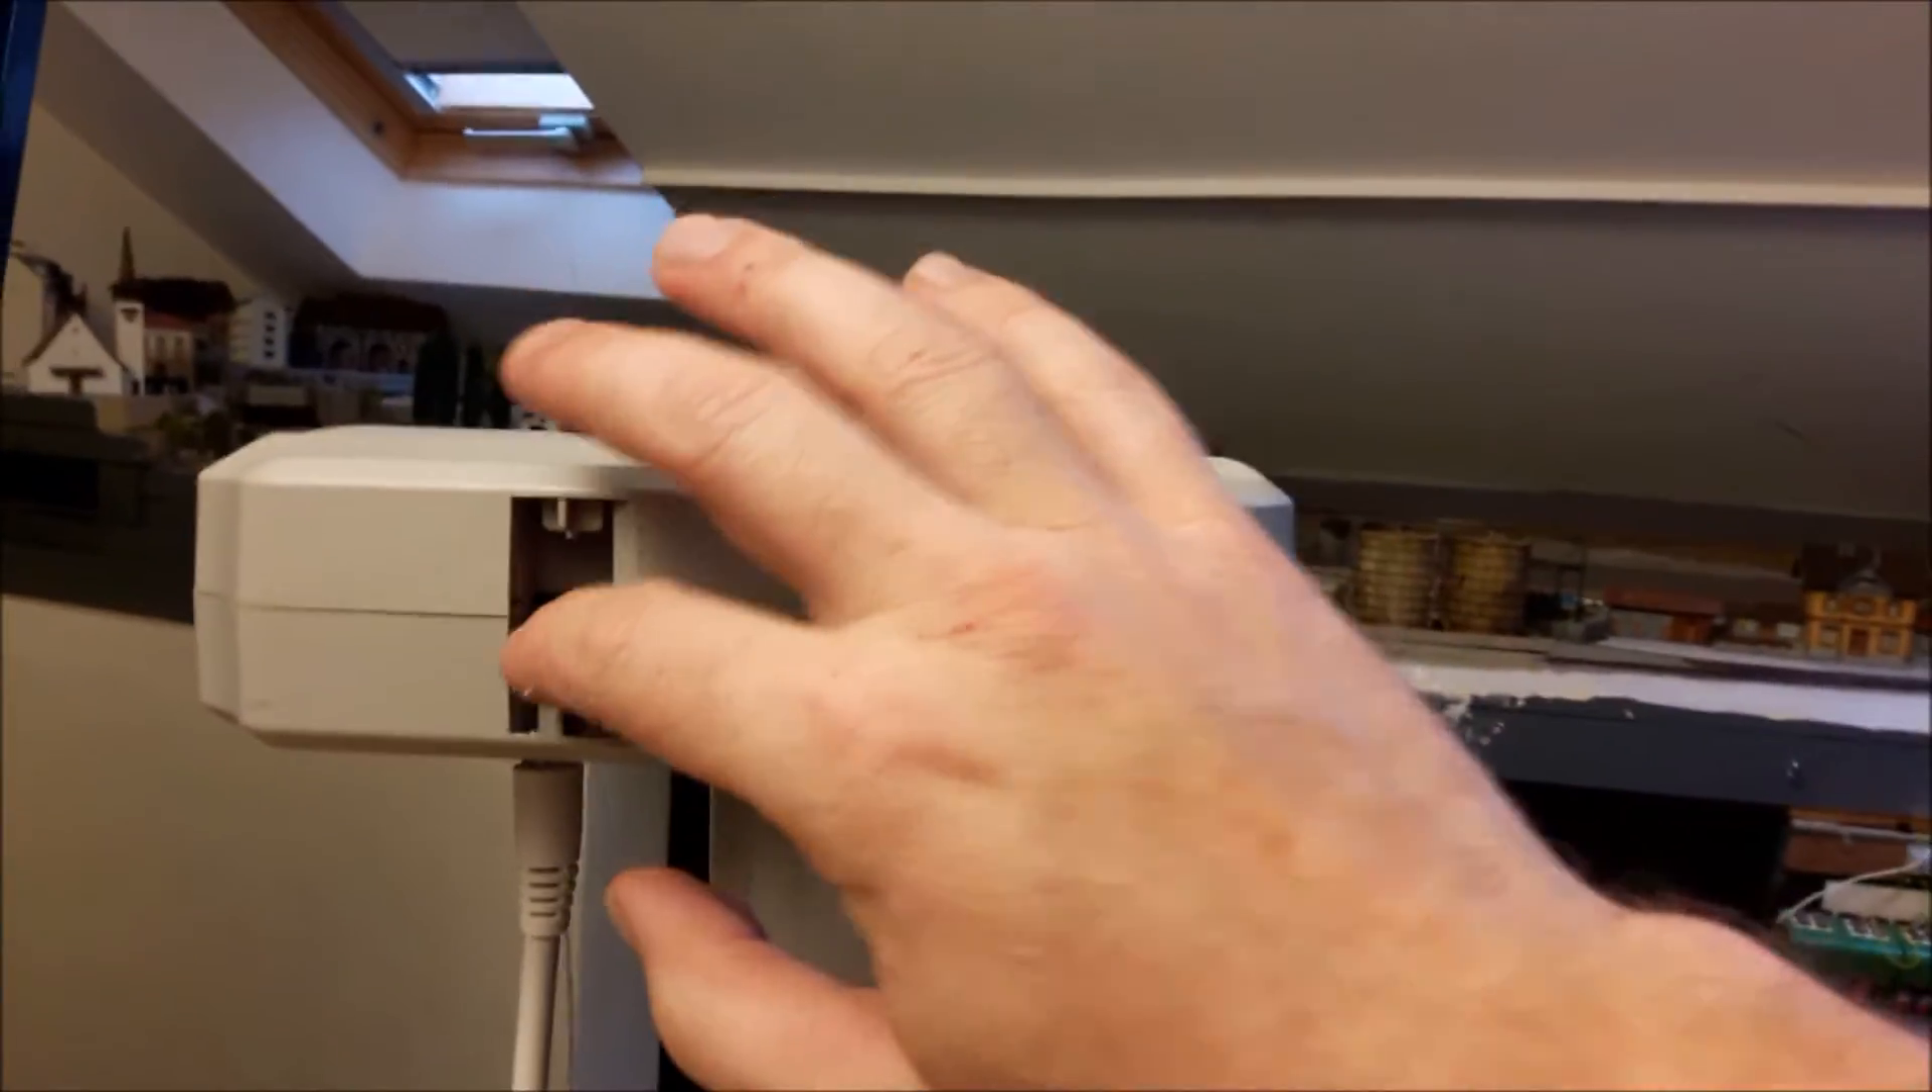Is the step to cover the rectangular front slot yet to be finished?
Yes.